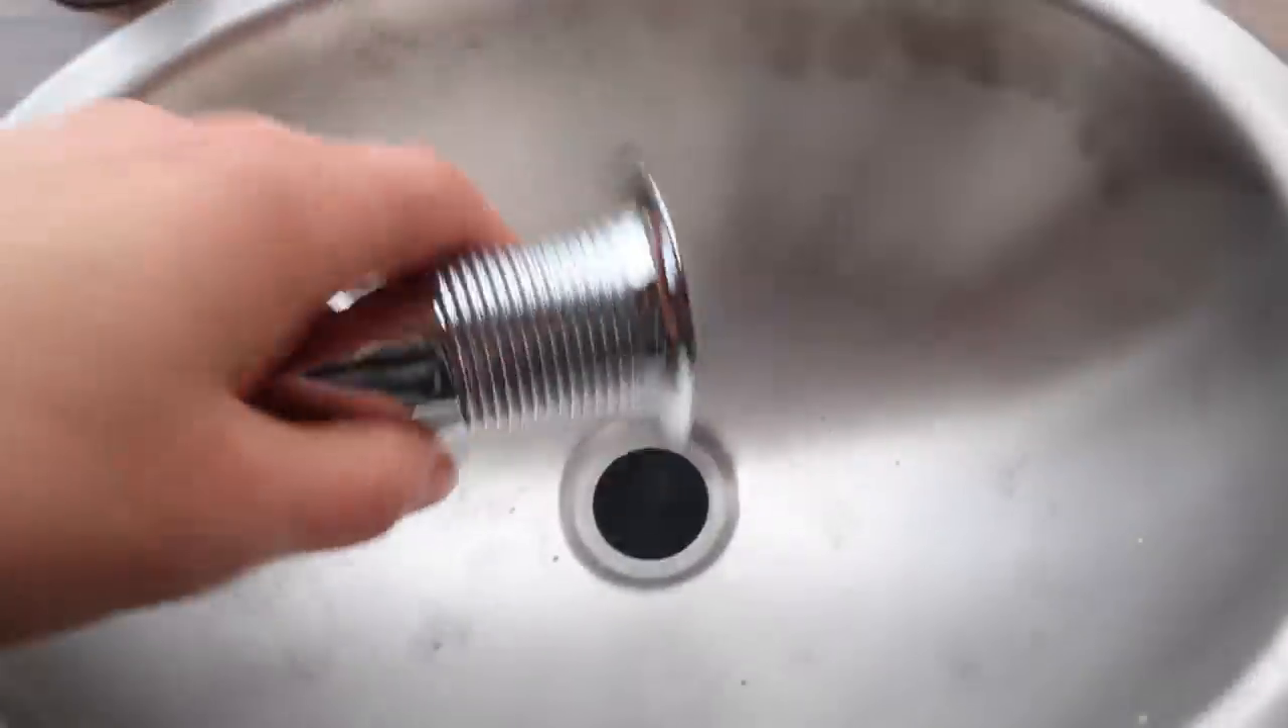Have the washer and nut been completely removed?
Yes.